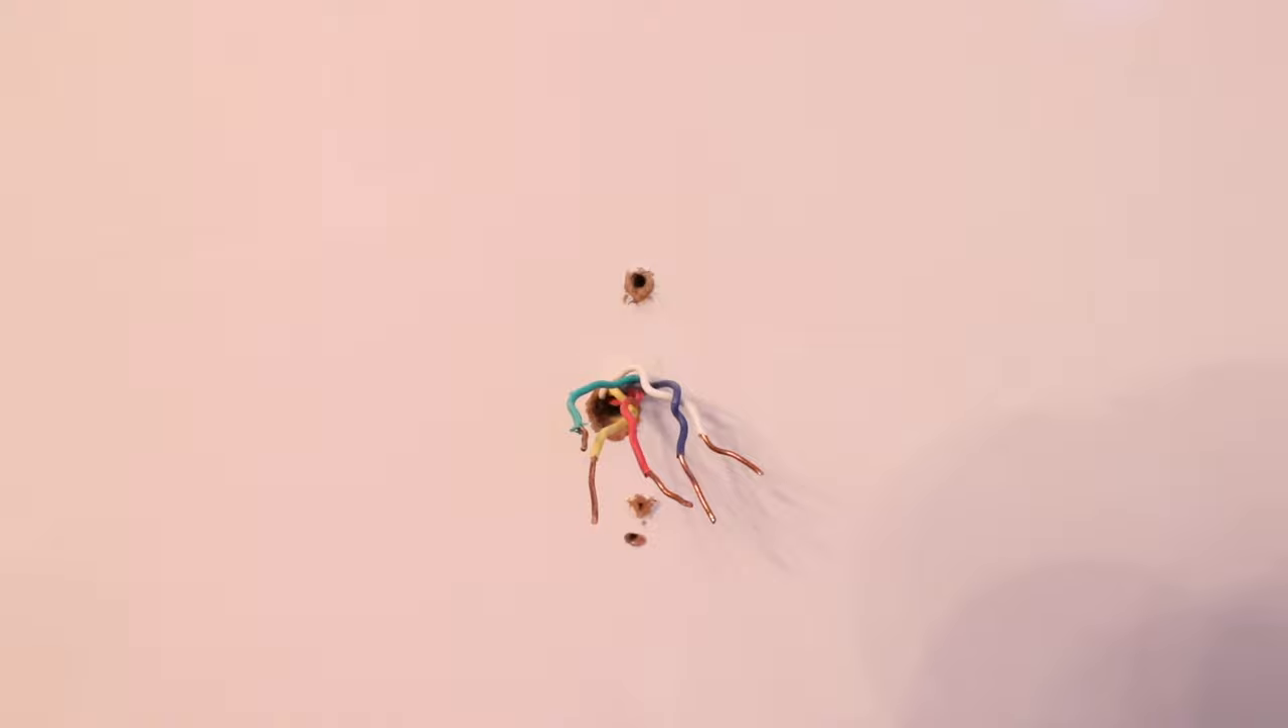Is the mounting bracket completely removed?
Yes.